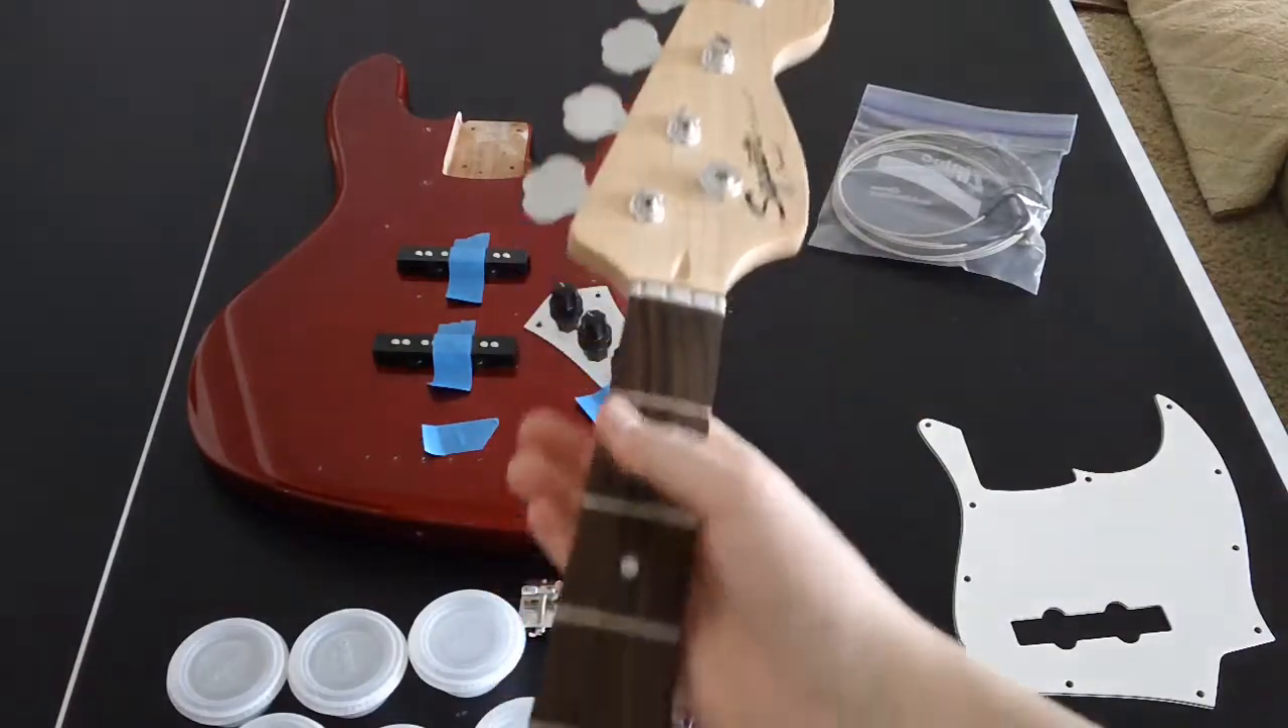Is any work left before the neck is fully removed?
No.